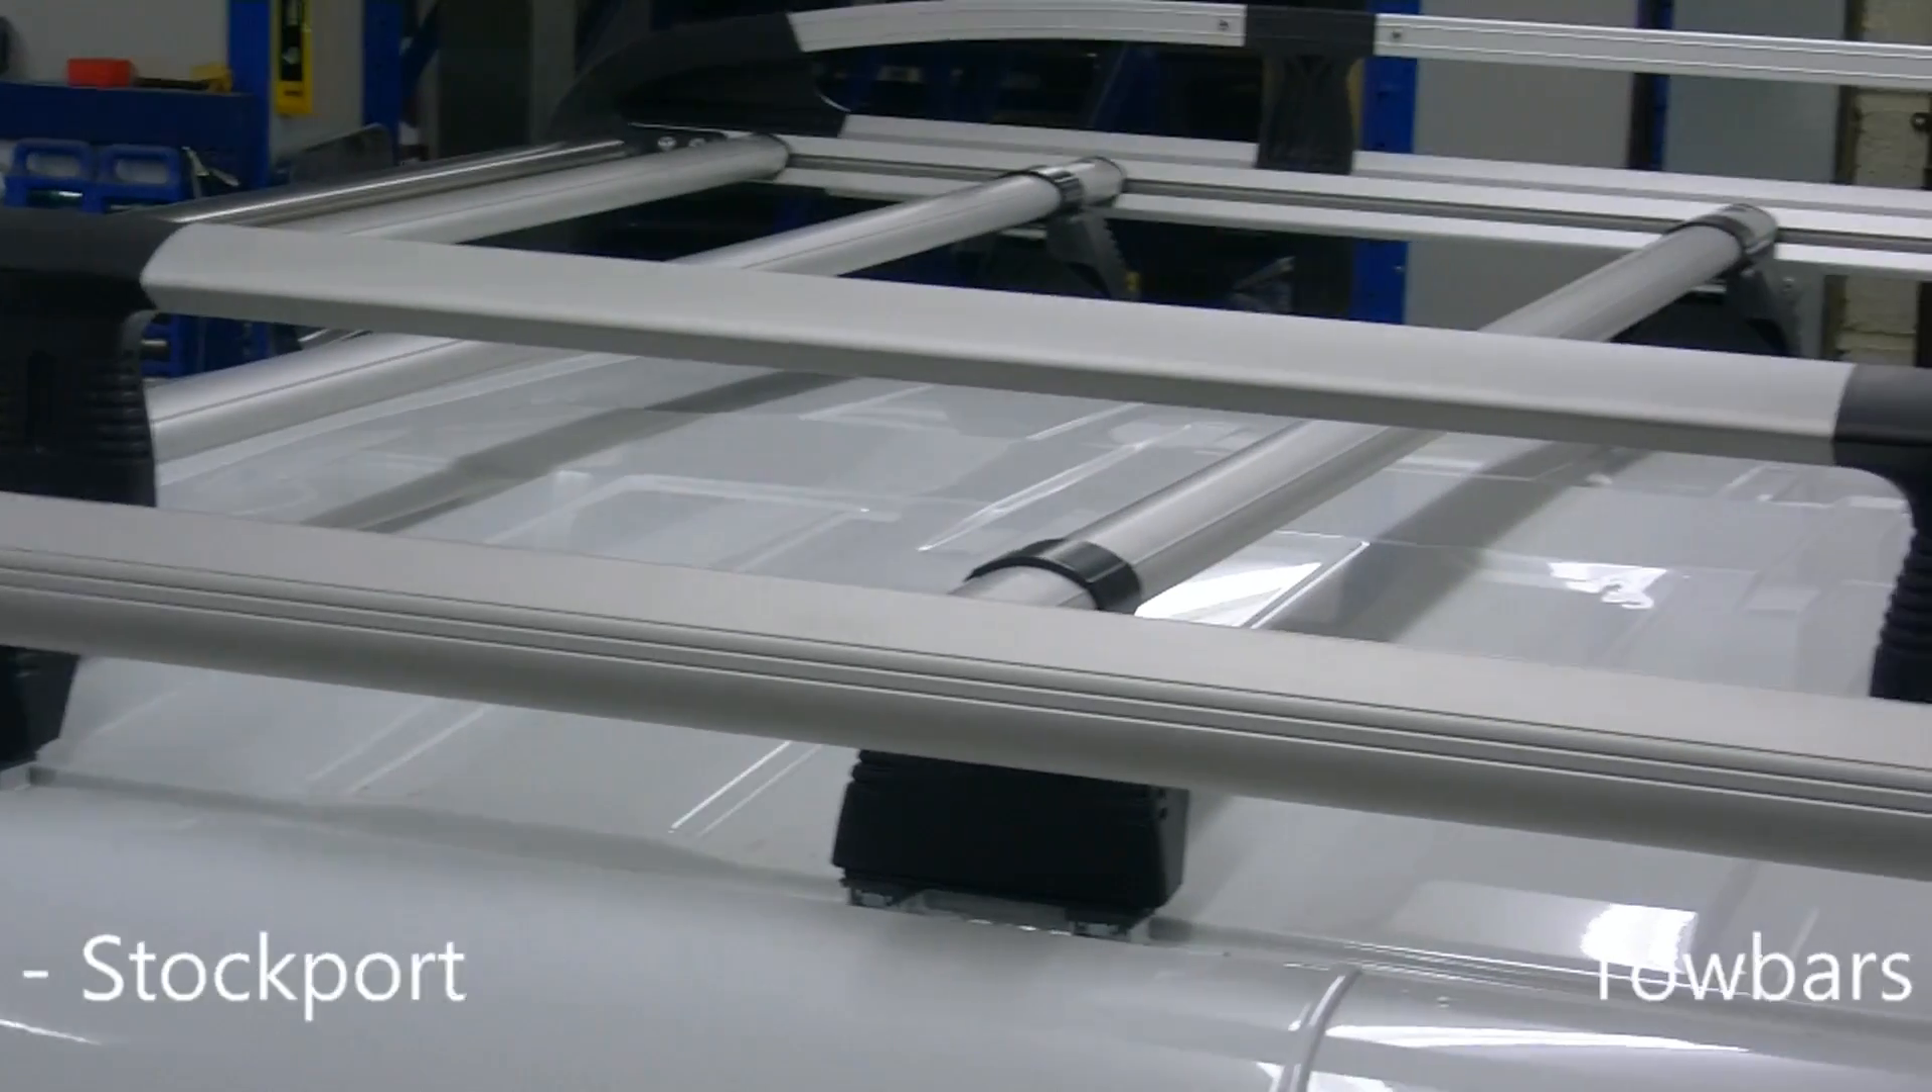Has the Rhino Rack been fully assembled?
Yes.